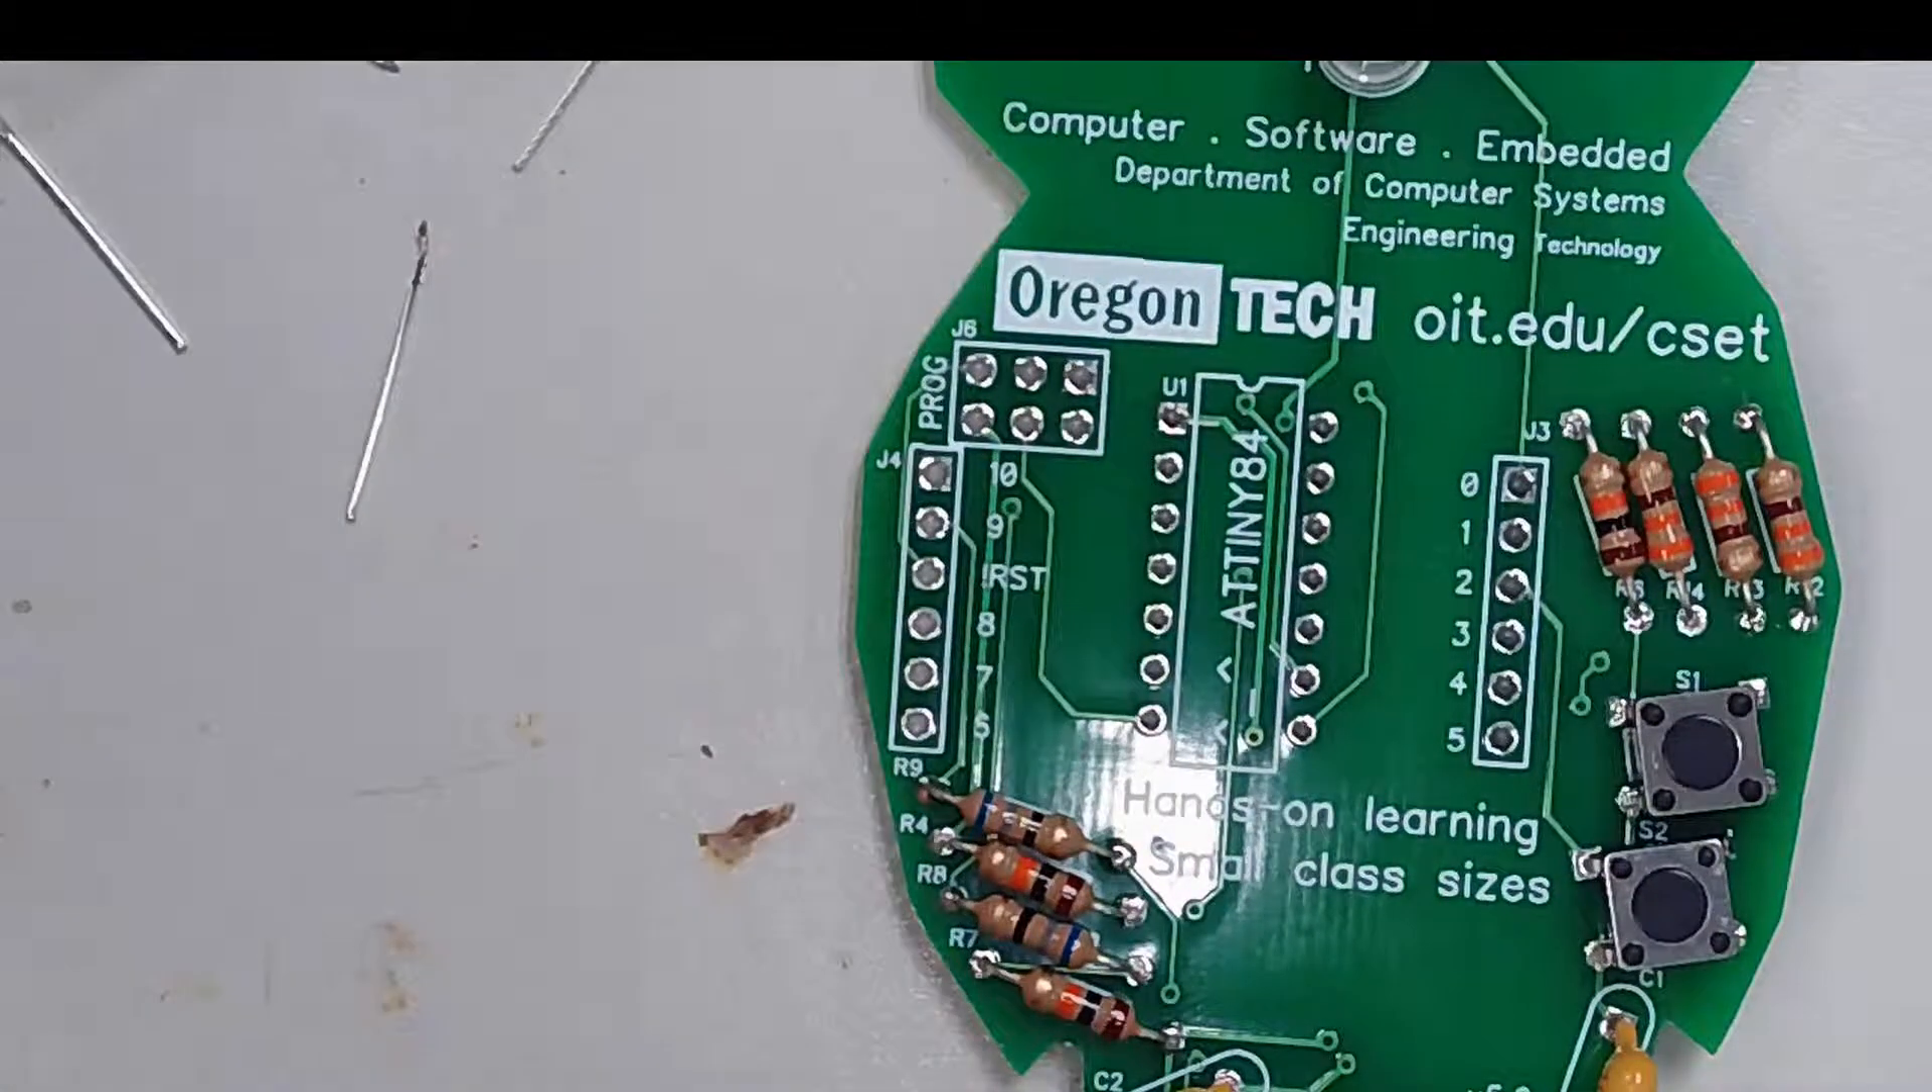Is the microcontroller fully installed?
No.